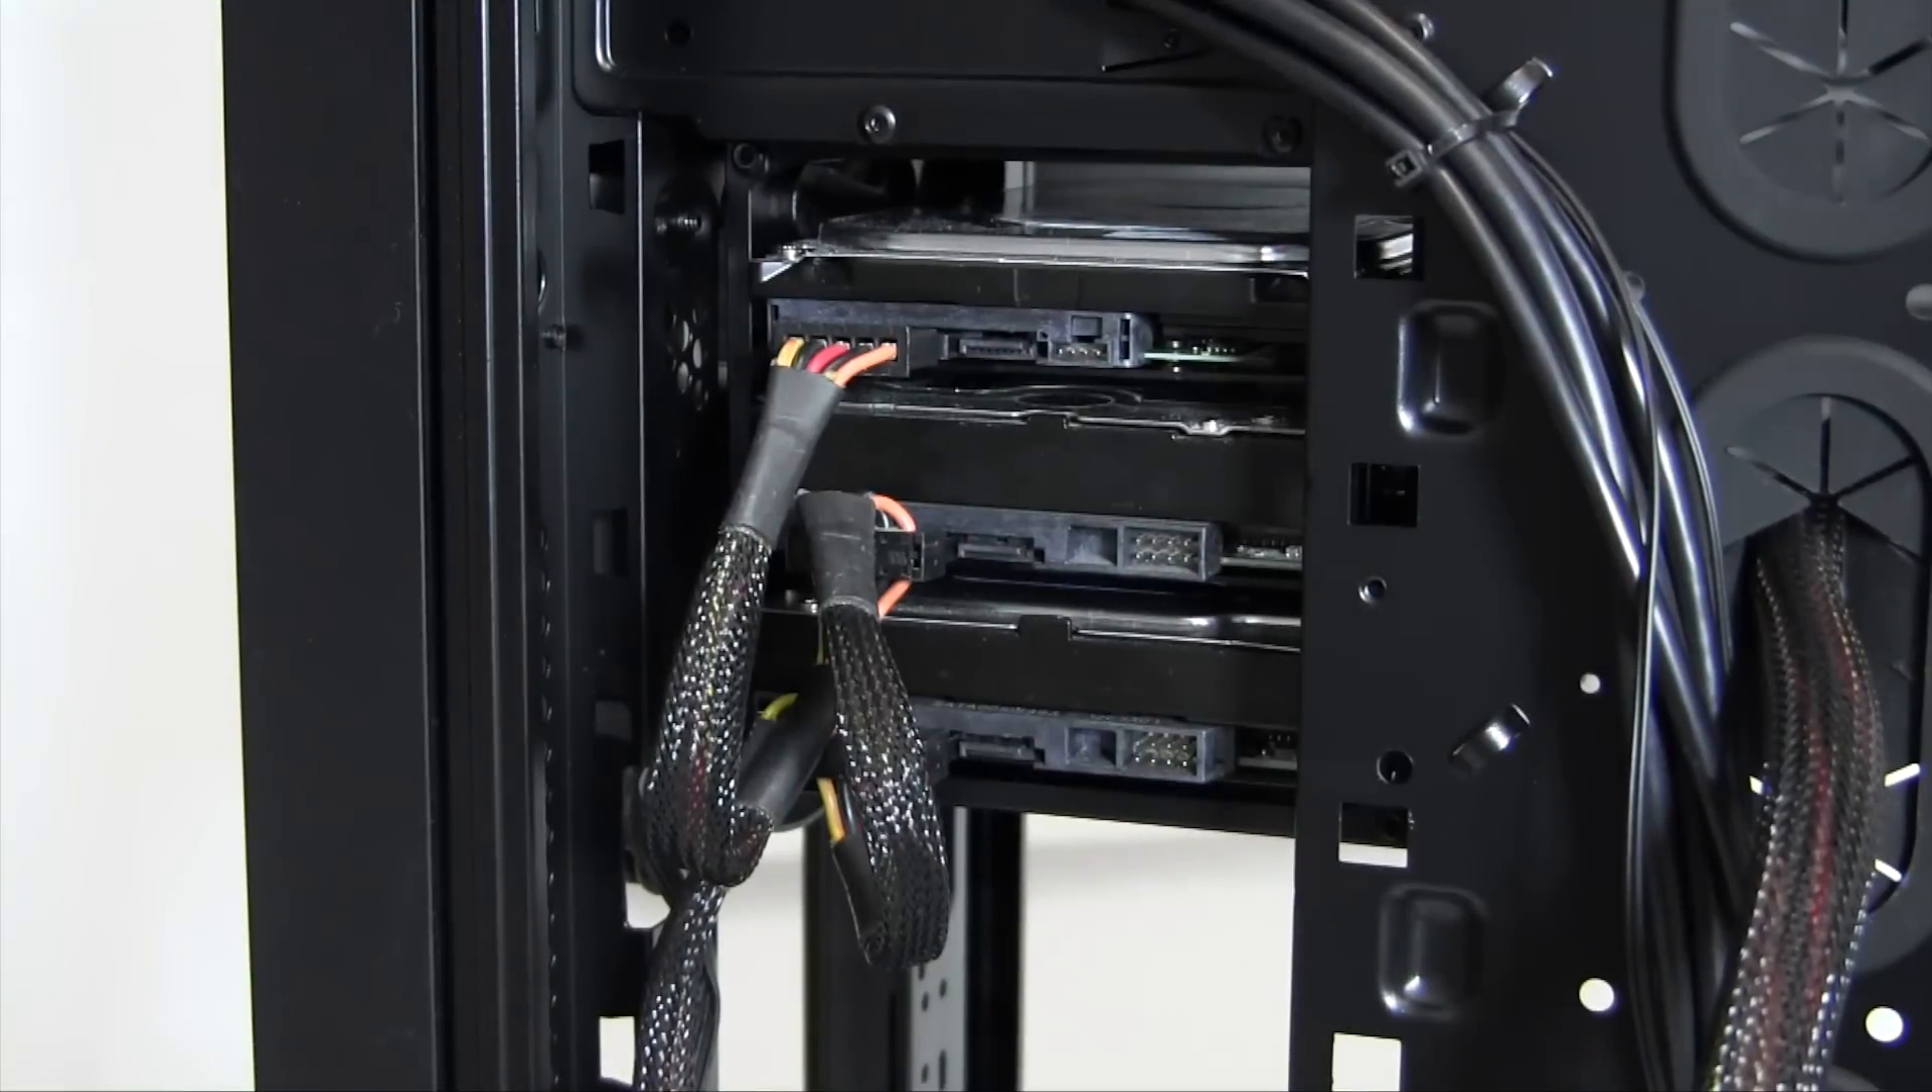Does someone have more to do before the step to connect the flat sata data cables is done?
Yes.